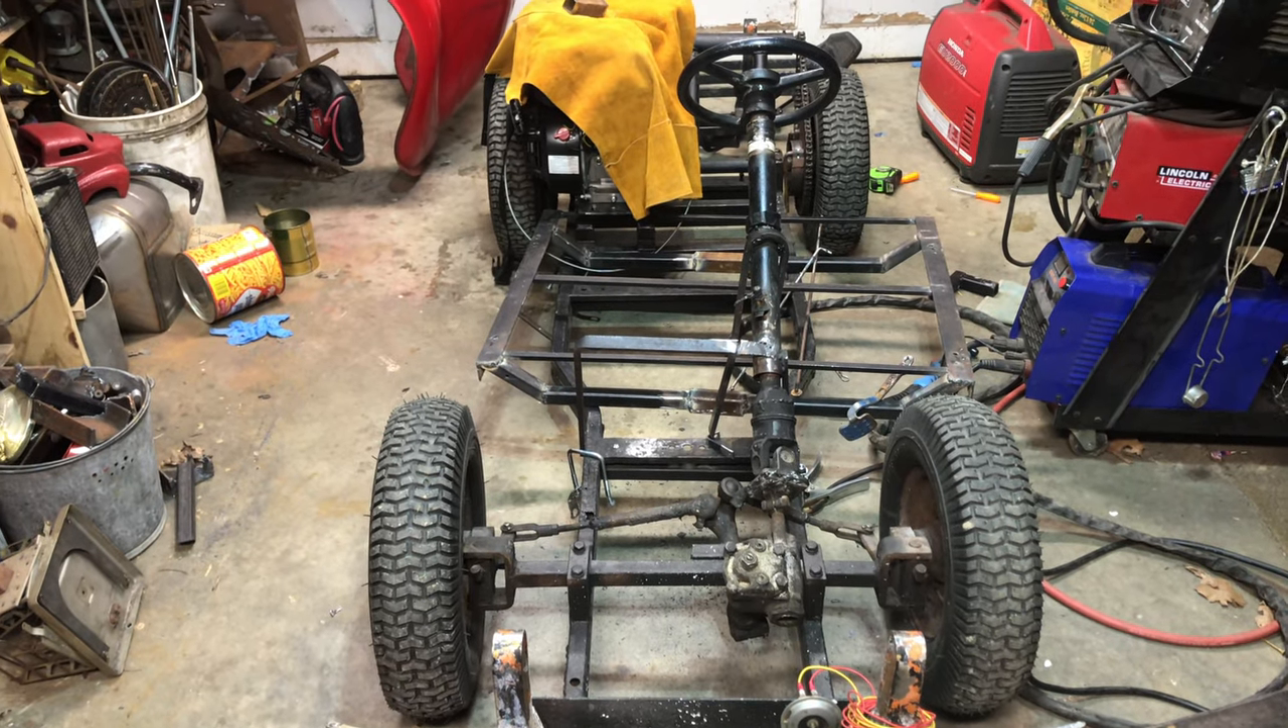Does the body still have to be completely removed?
No.